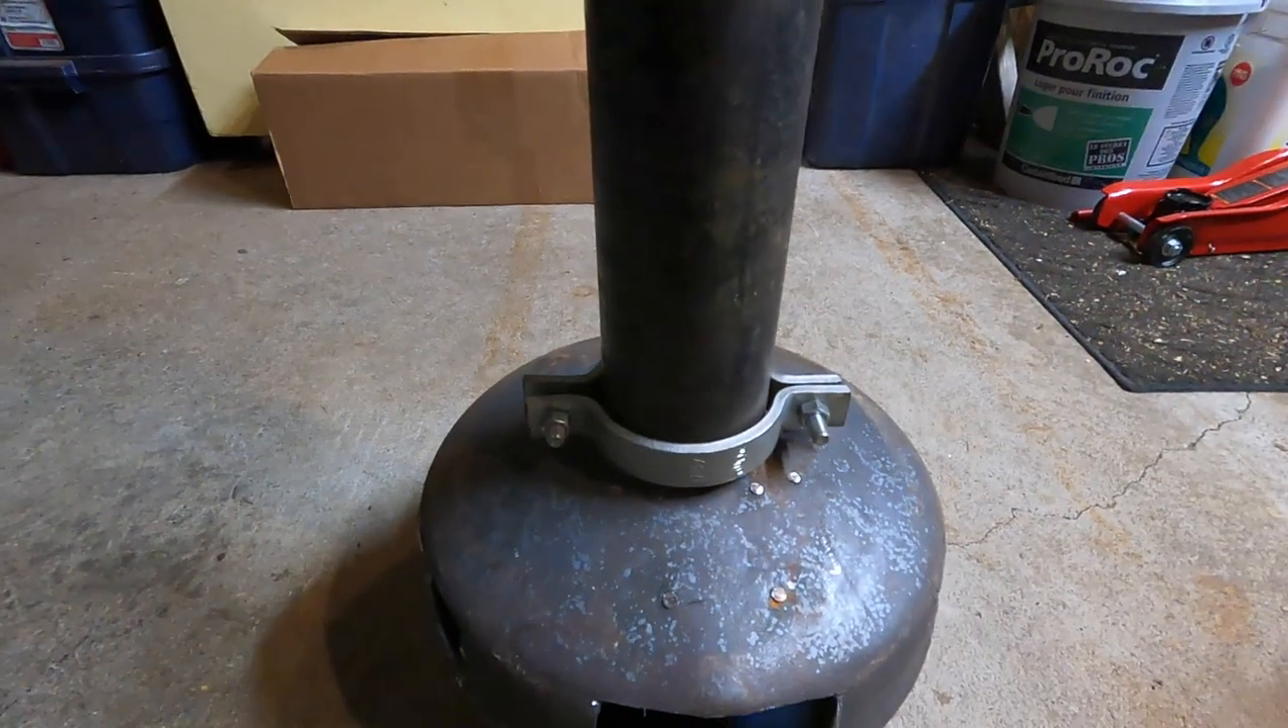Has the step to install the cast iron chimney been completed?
Yes.